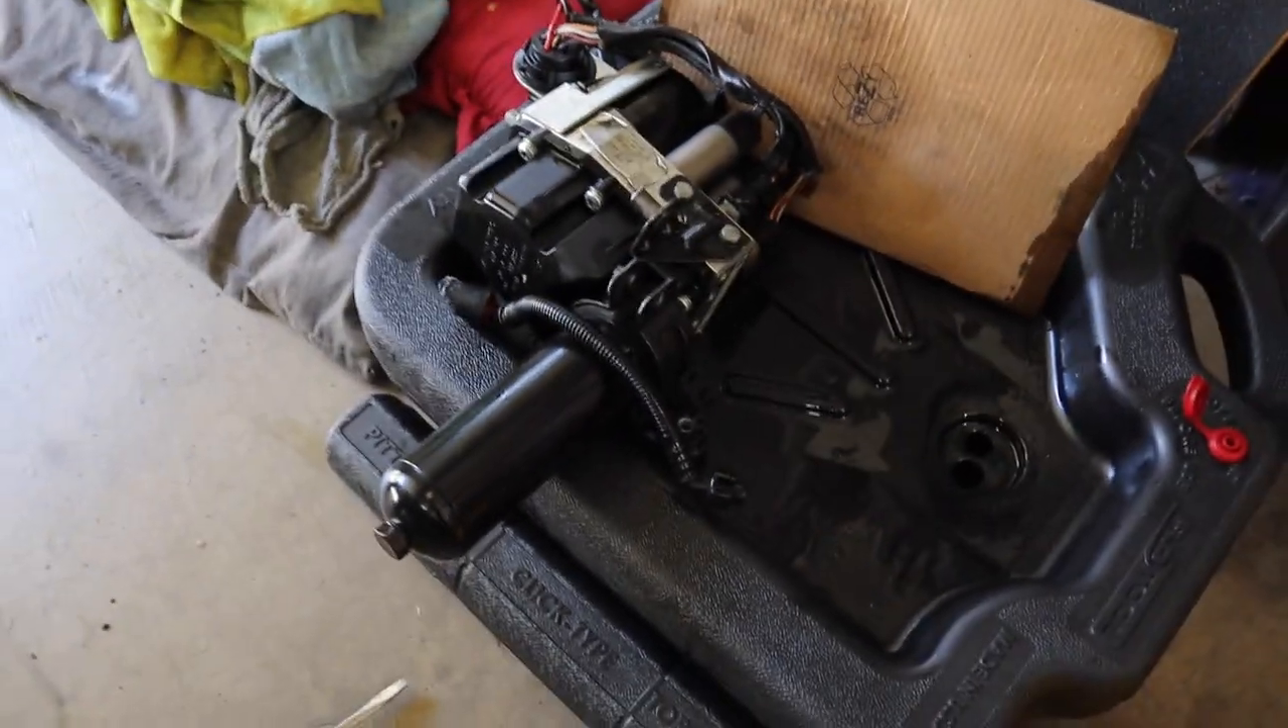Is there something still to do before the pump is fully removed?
No.